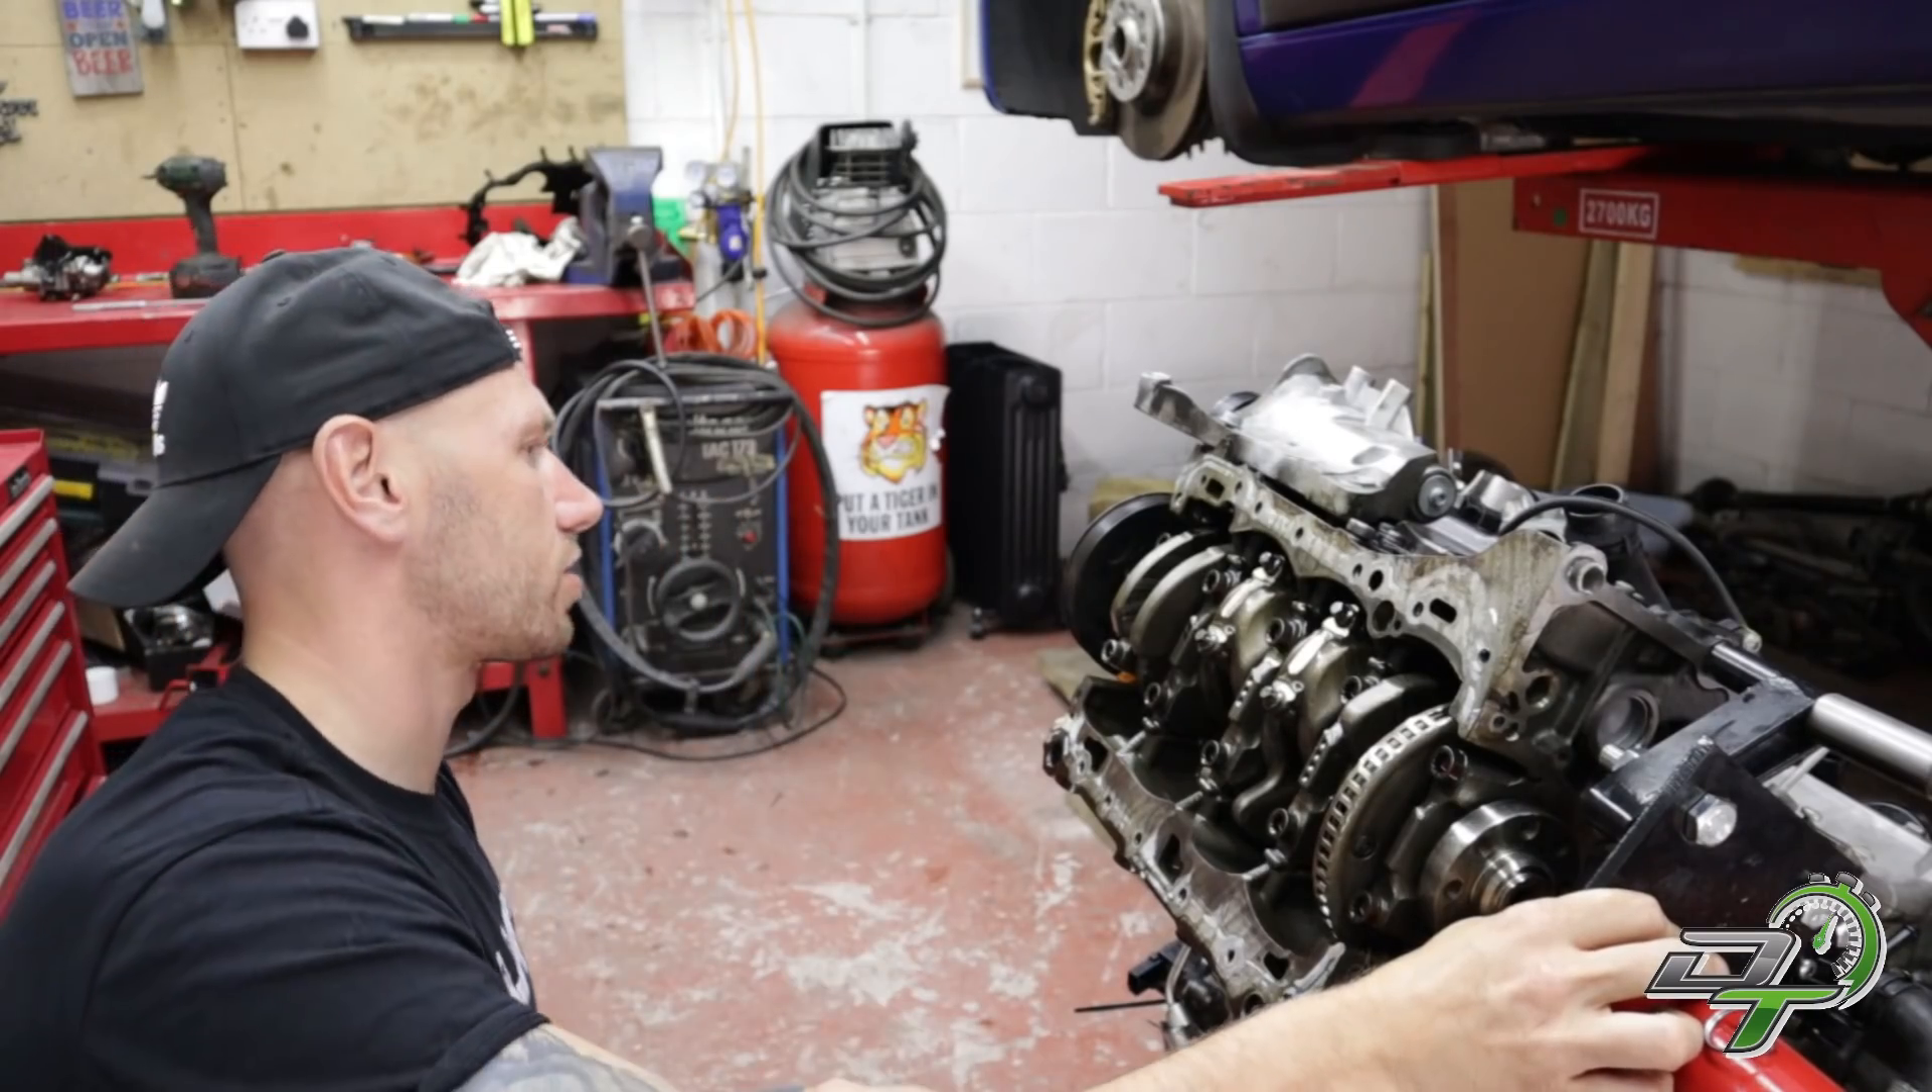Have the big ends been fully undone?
No.